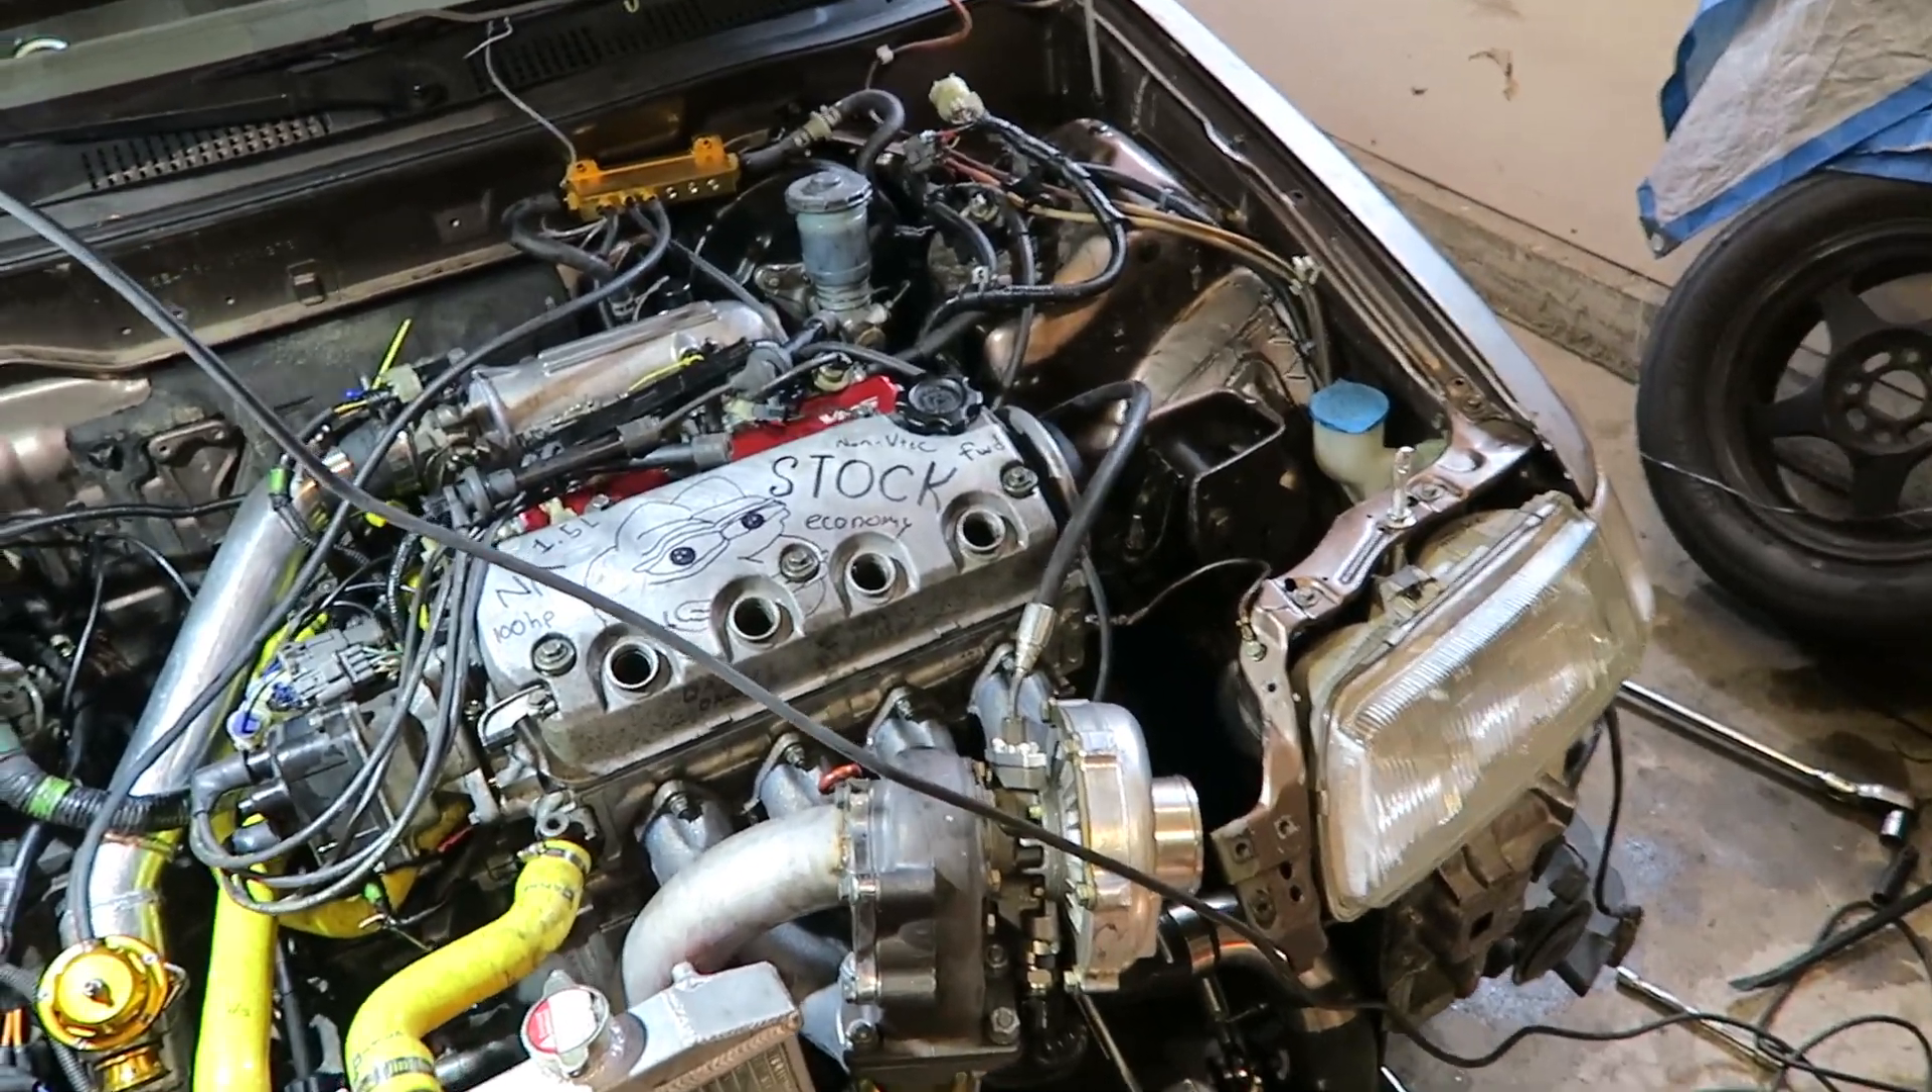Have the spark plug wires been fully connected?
No.